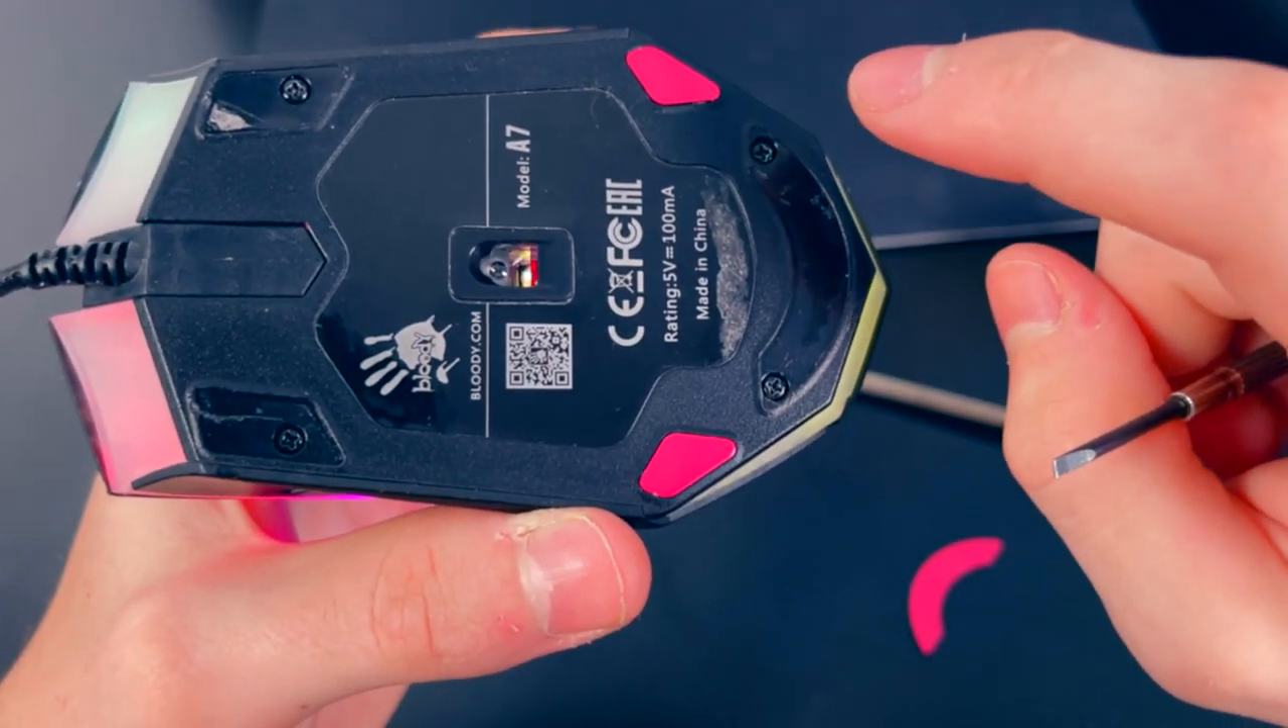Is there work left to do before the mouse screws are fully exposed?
No.